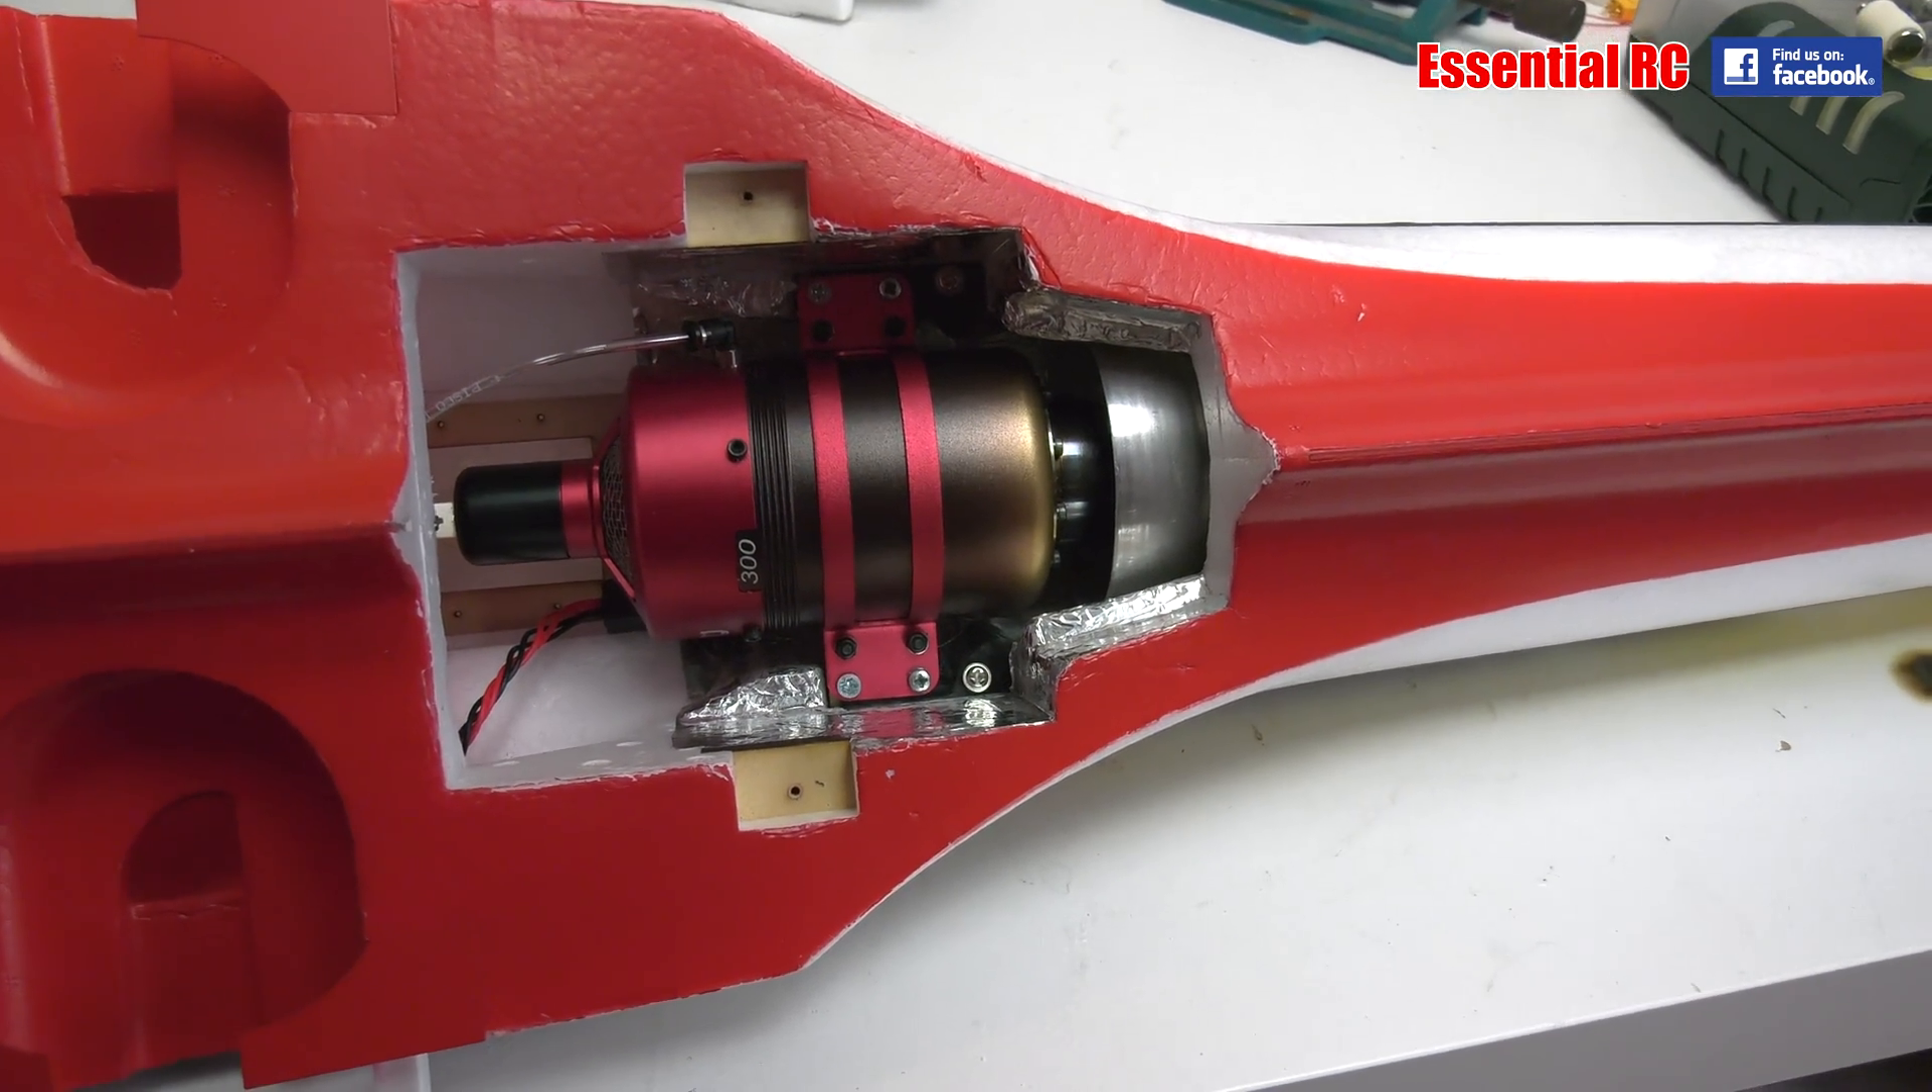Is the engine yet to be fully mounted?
No.